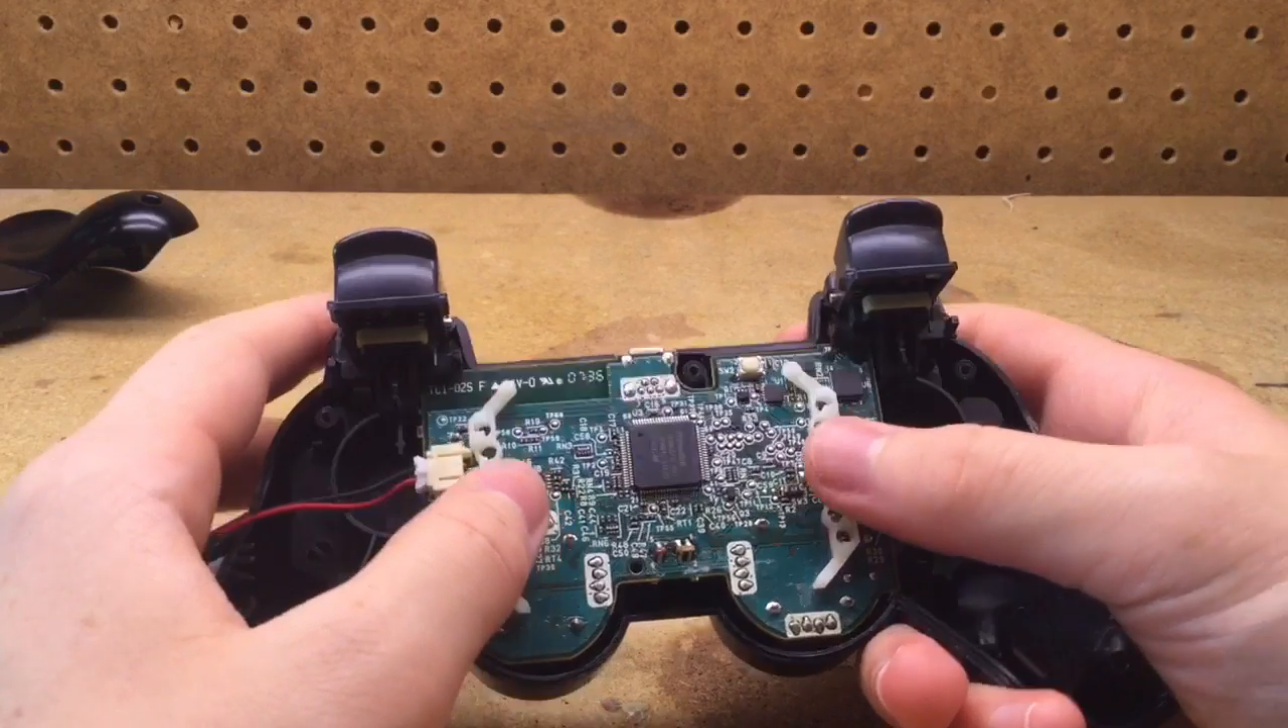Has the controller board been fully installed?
Yes.